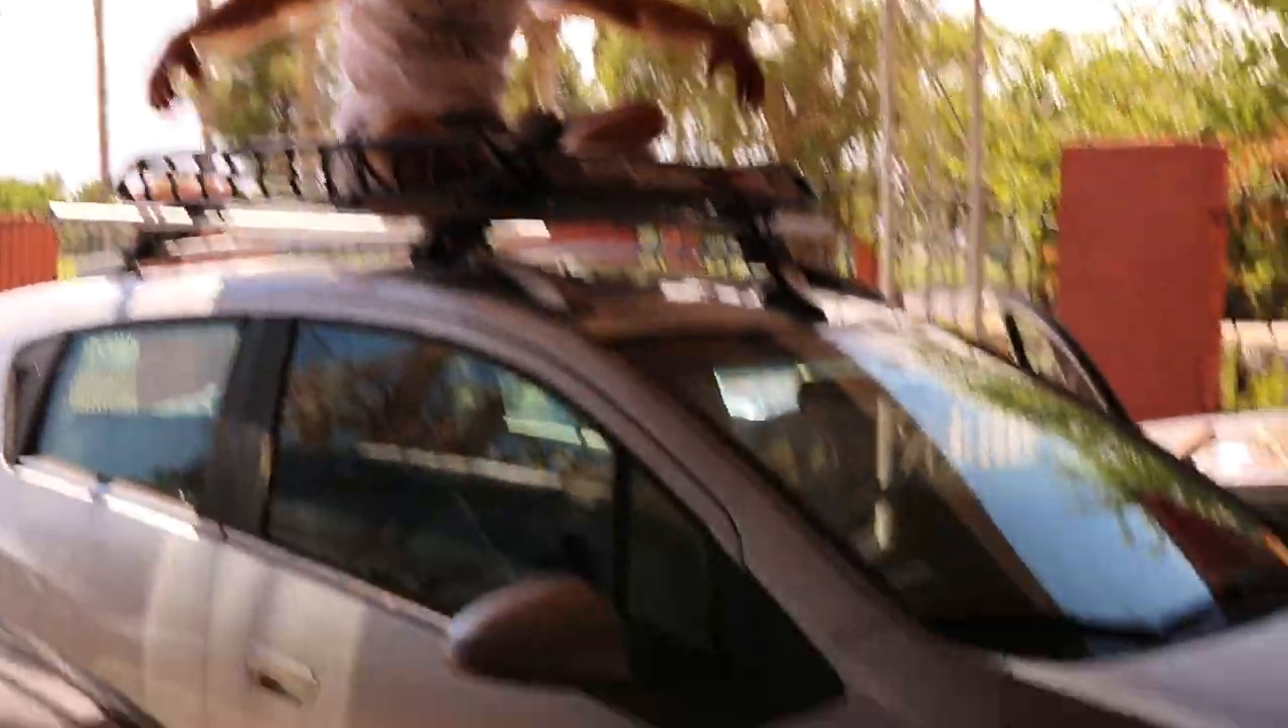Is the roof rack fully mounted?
Yes.